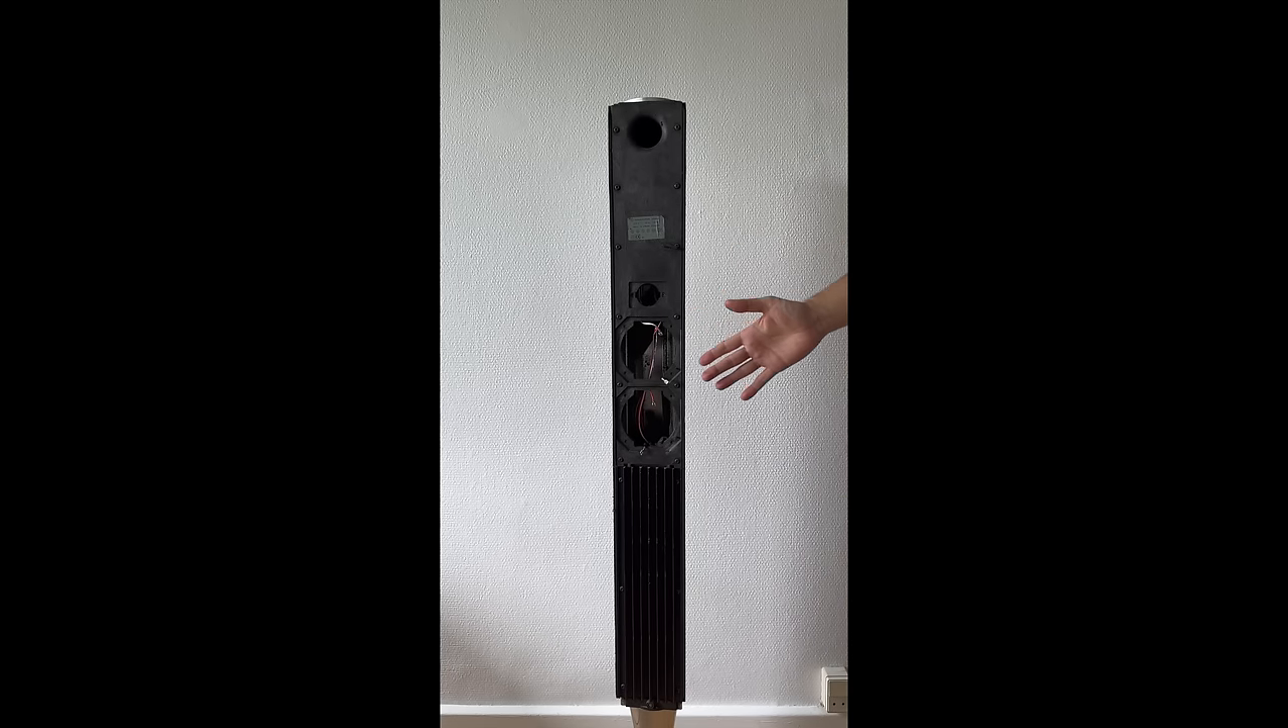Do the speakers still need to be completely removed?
No.